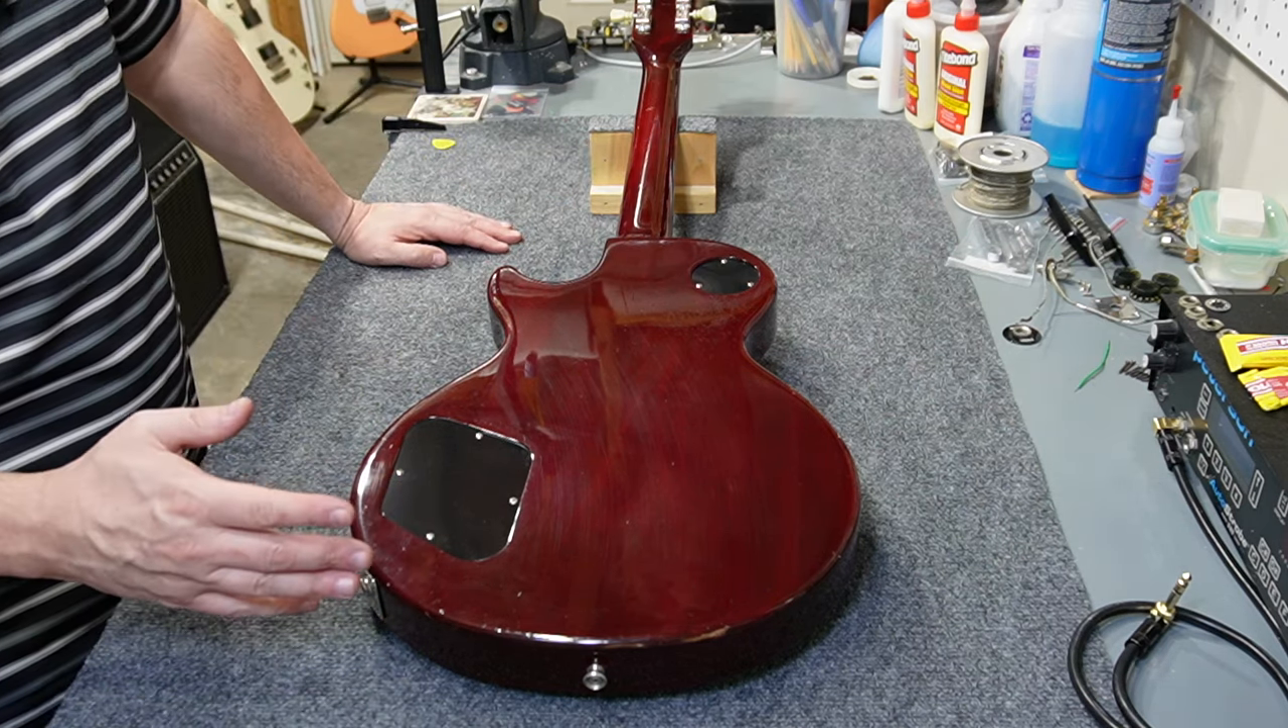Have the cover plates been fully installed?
Yes.